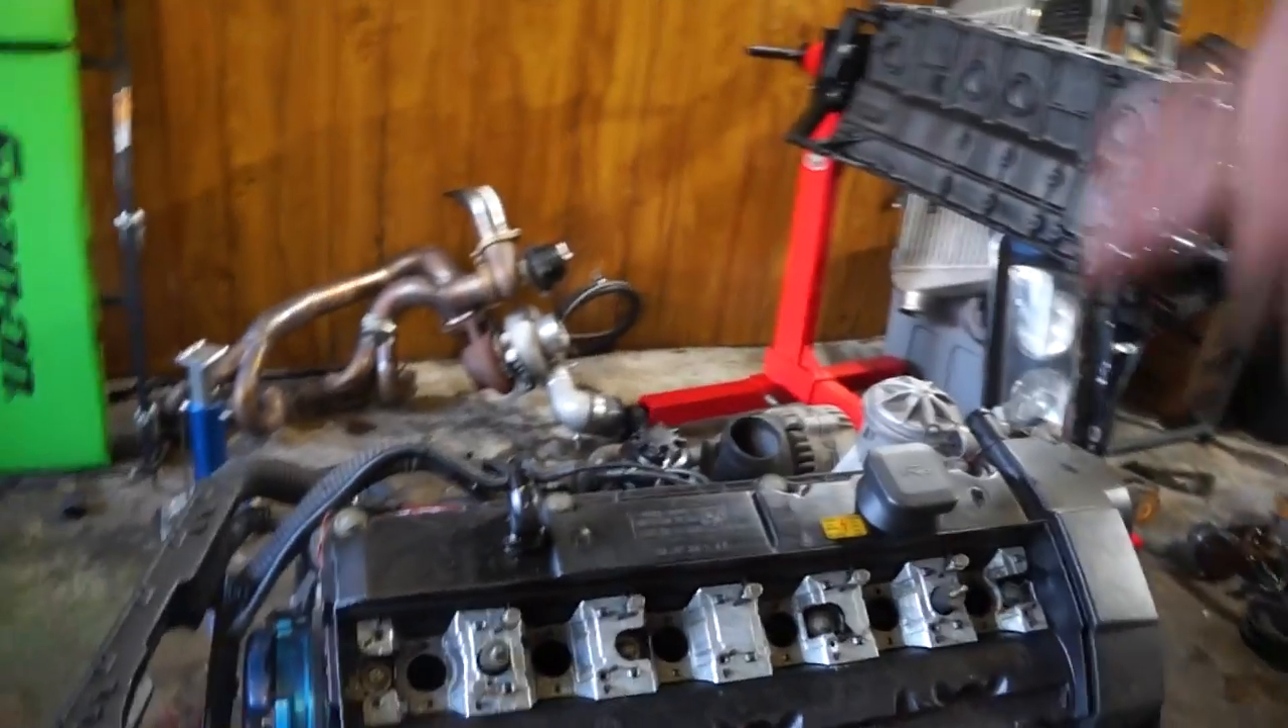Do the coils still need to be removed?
No.